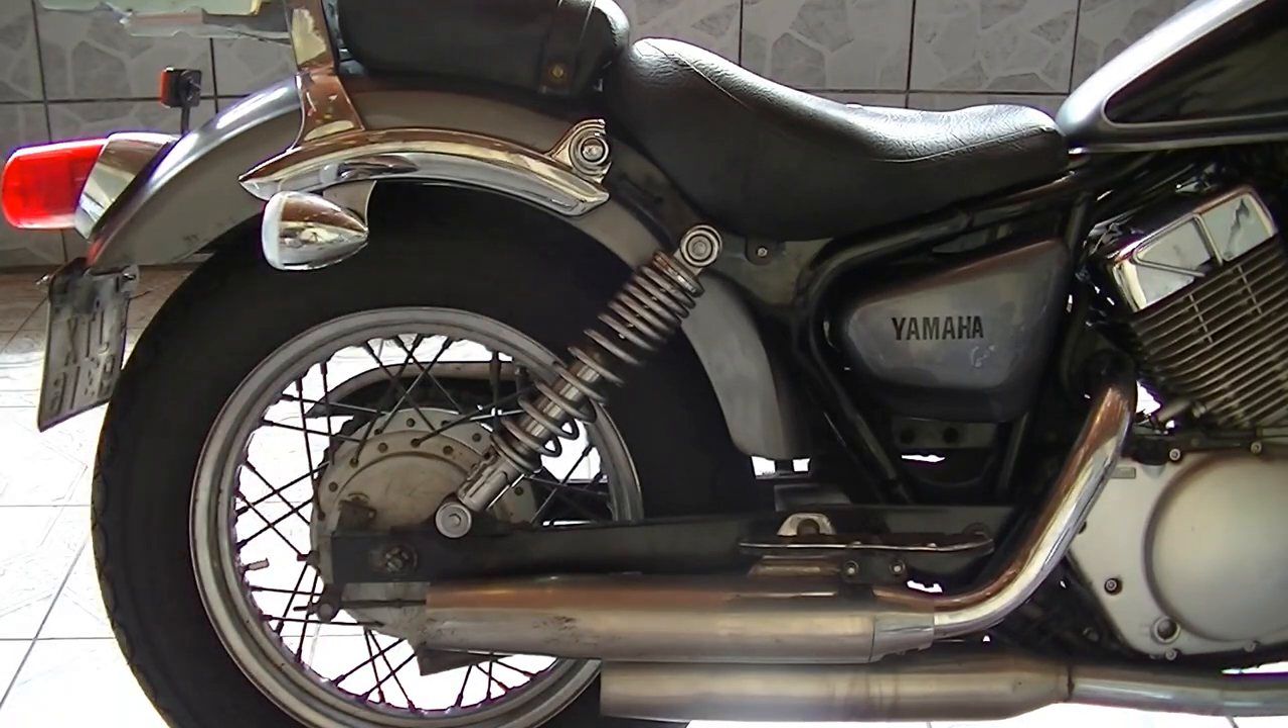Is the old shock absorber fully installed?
Yes.